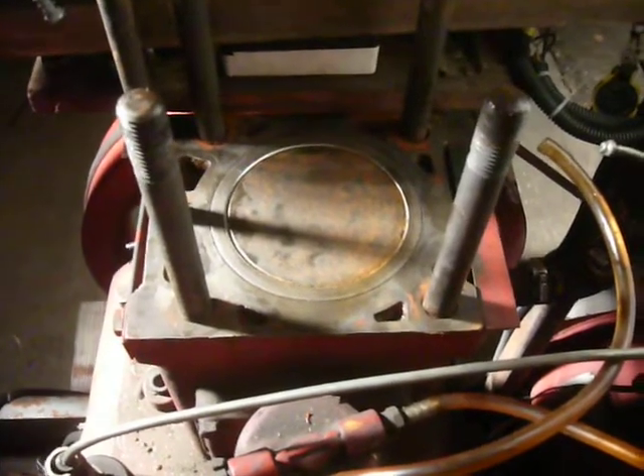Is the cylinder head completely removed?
Yes.